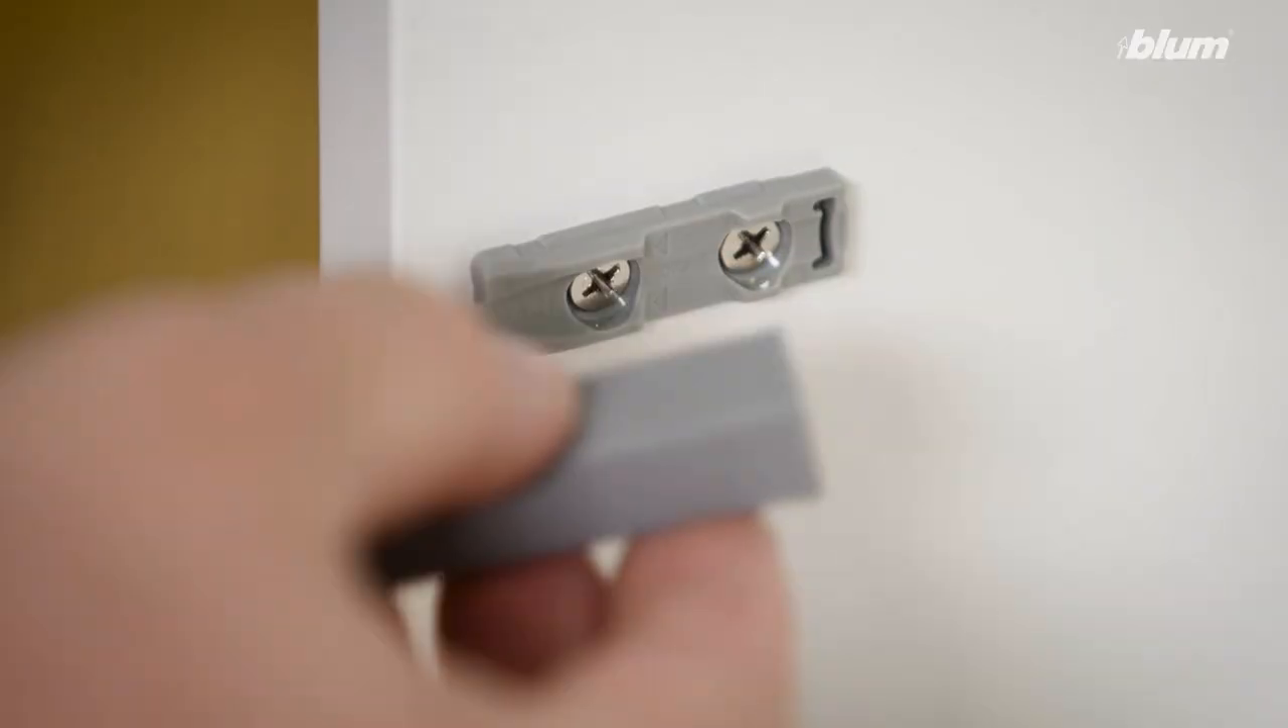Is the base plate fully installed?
Yes.